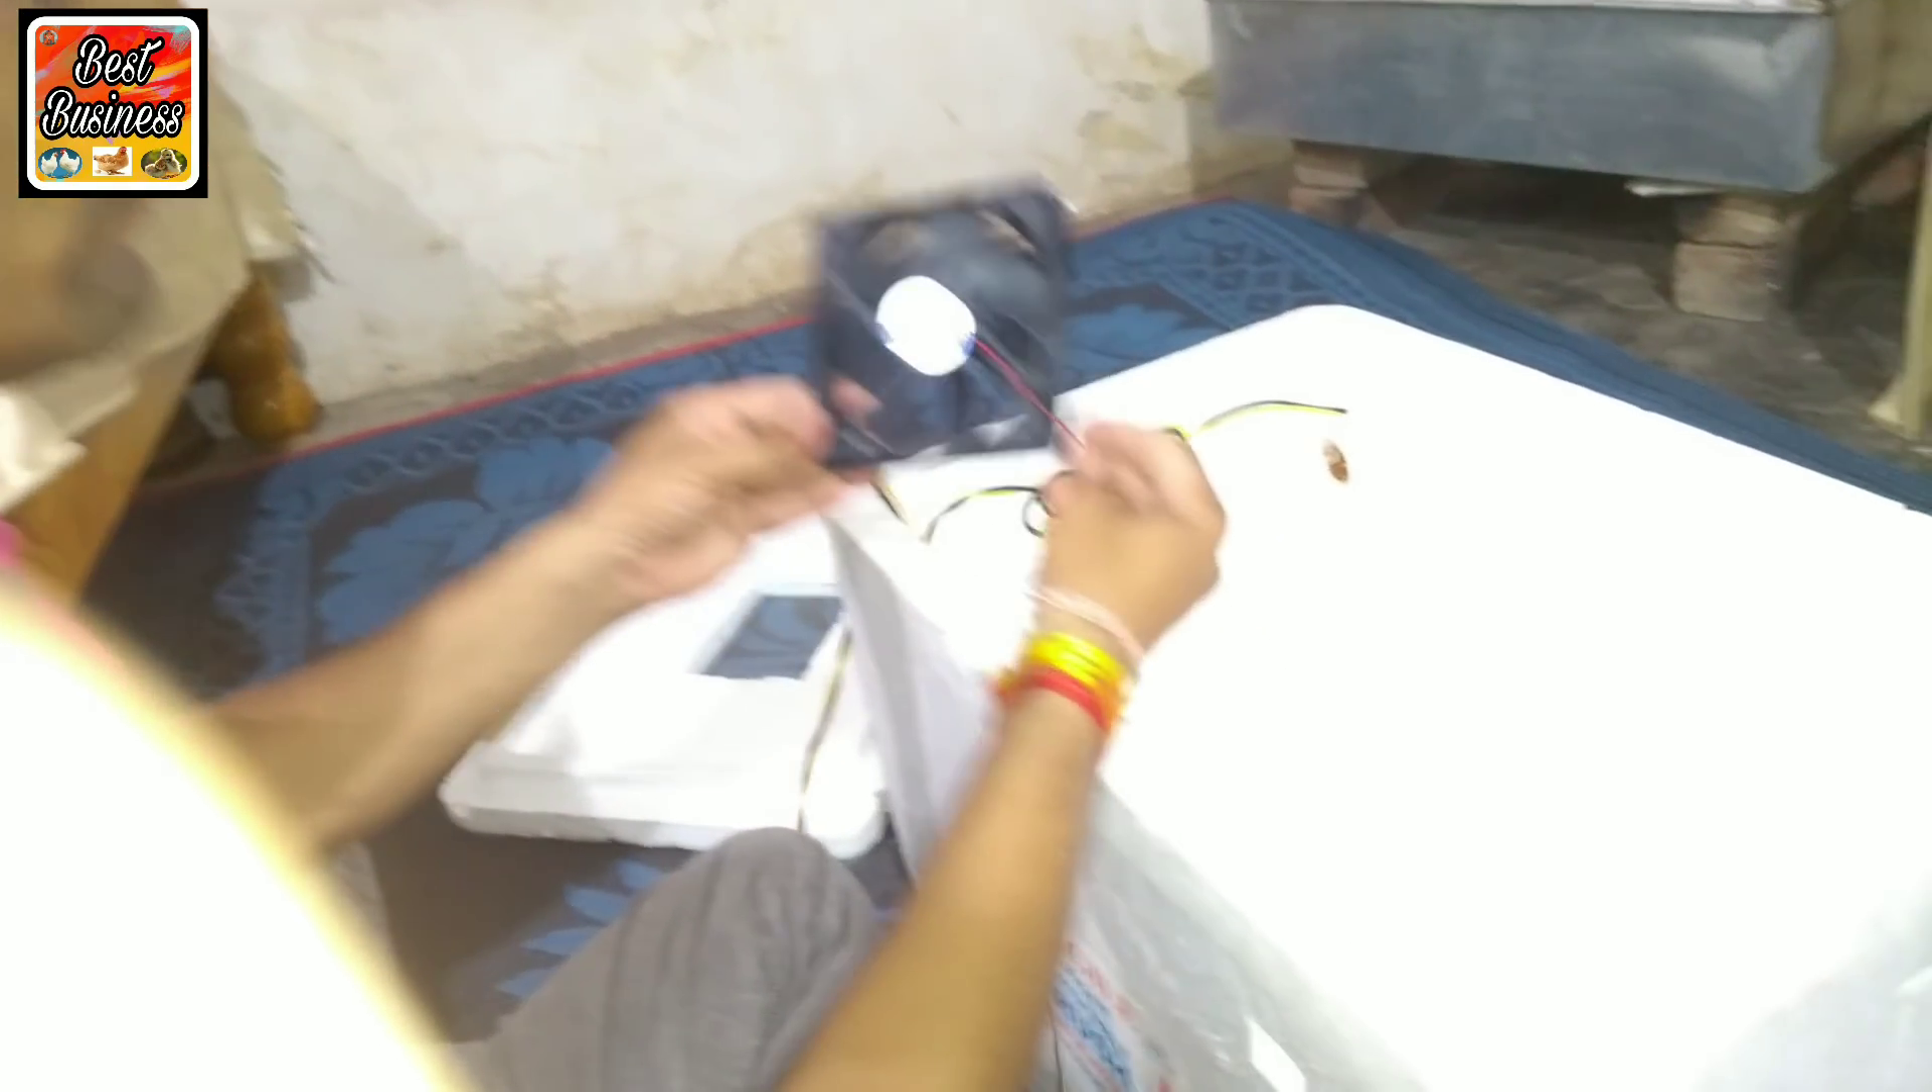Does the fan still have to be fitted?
Yes.